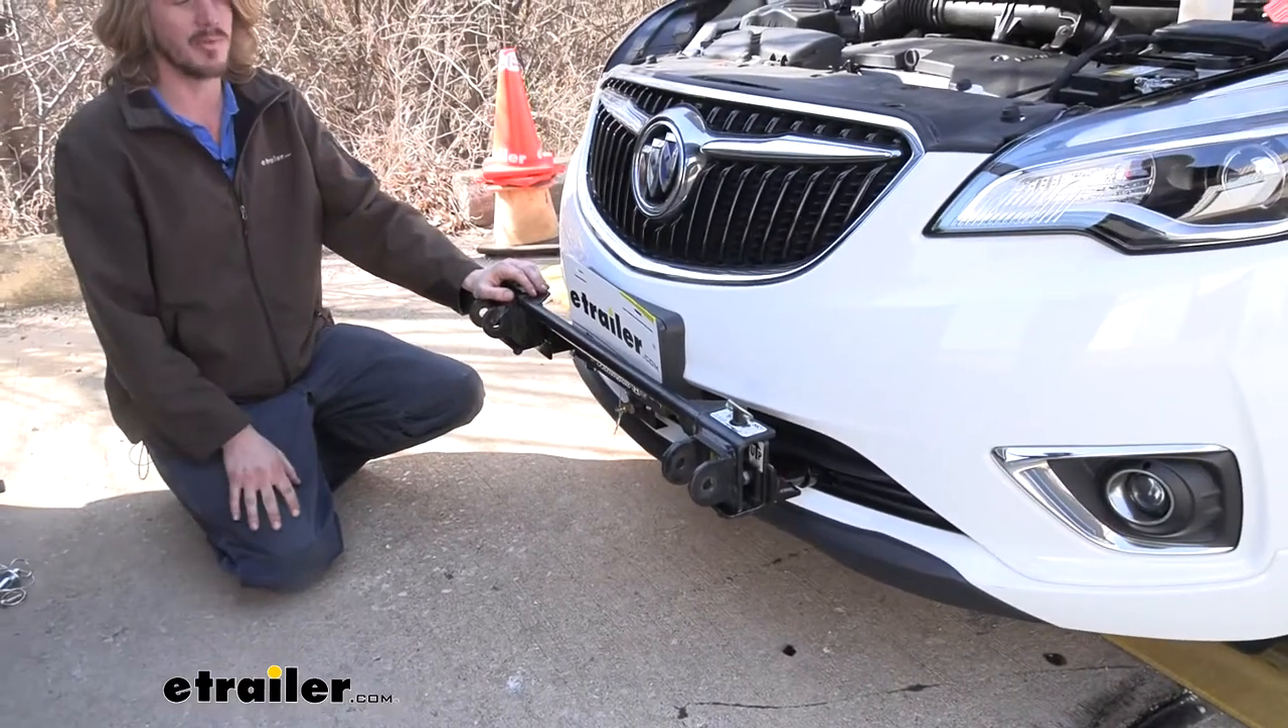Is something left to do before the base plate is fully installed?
No.